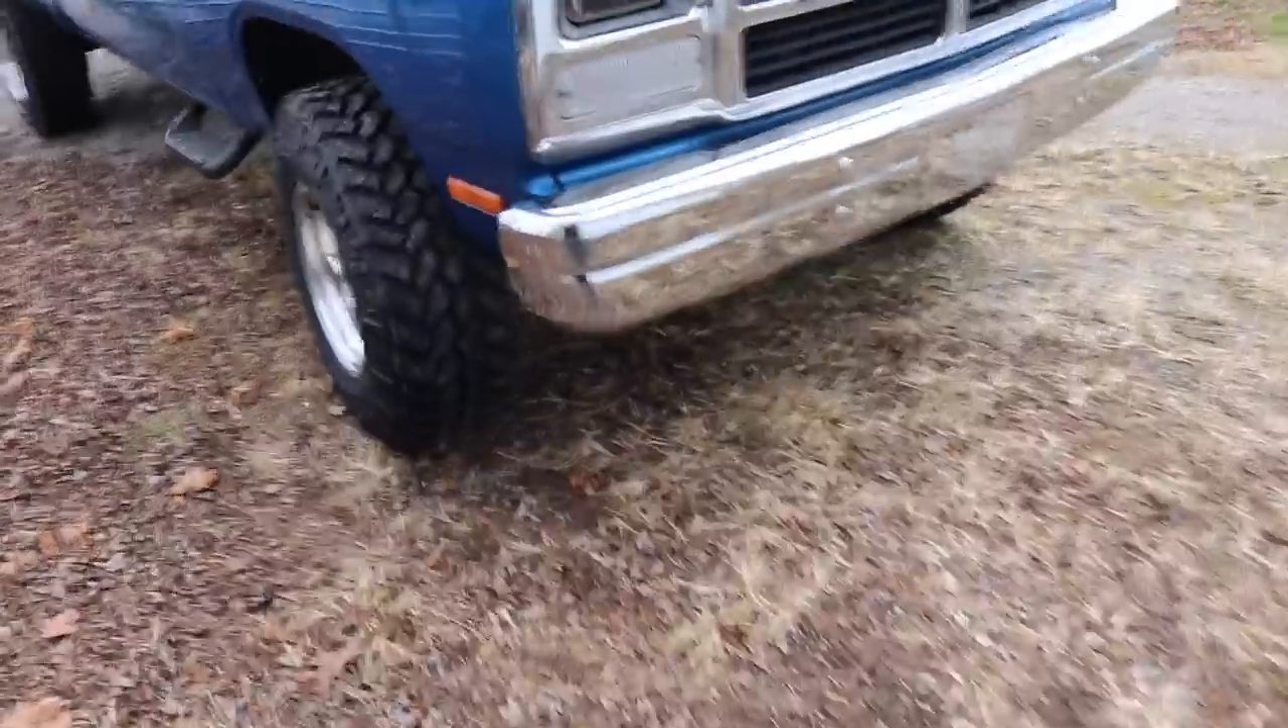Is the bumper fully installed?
Yes.